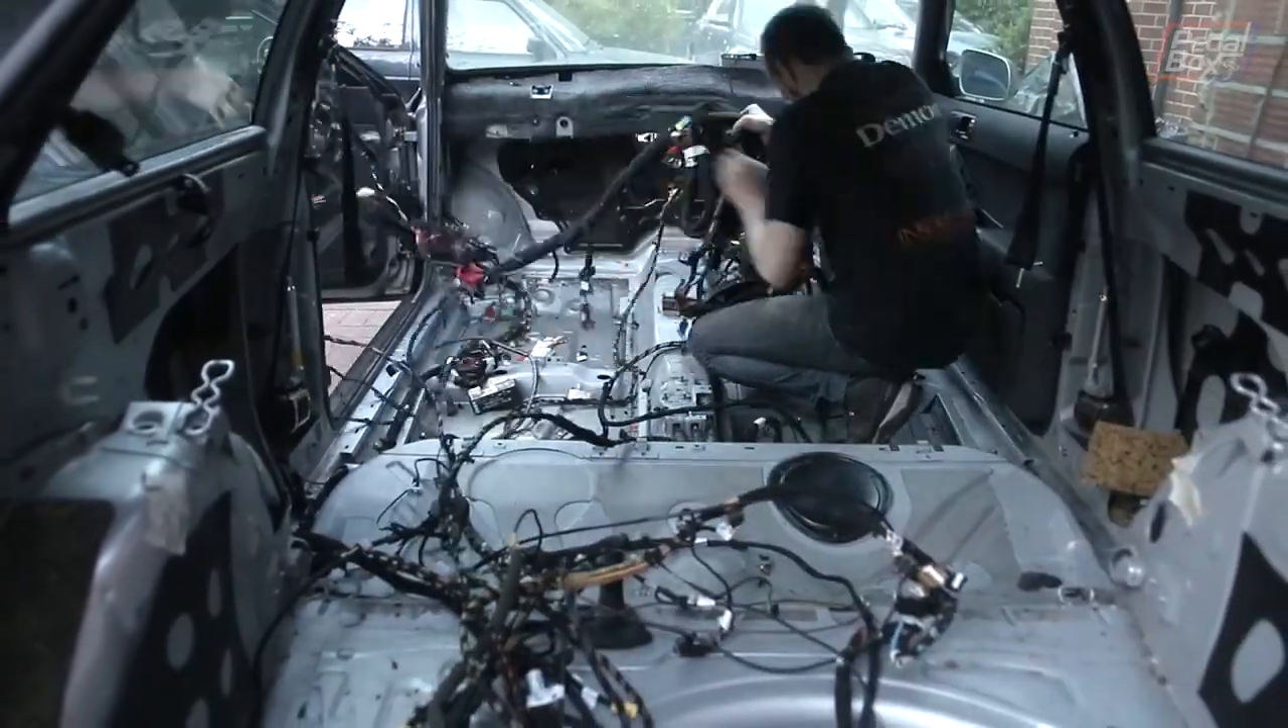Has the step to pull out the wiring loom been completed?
No.